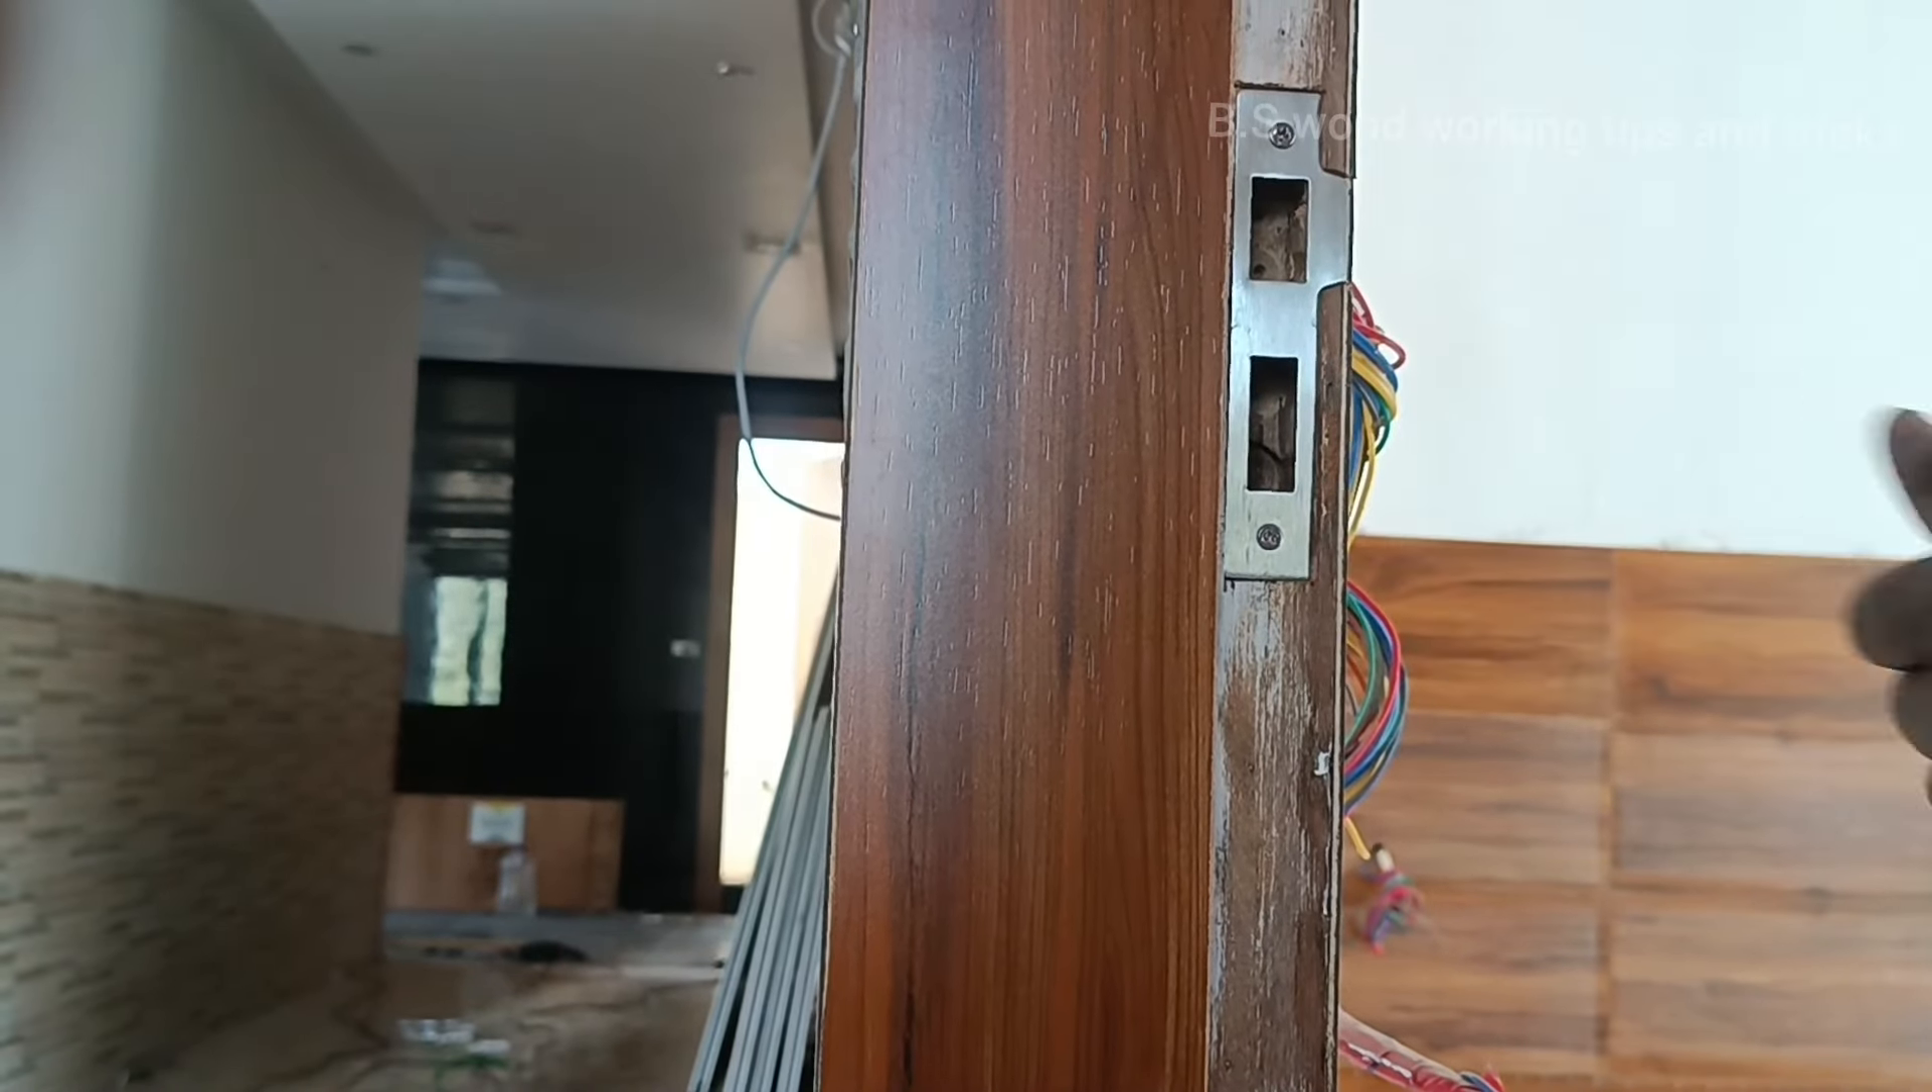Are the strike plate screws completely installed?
Yes.